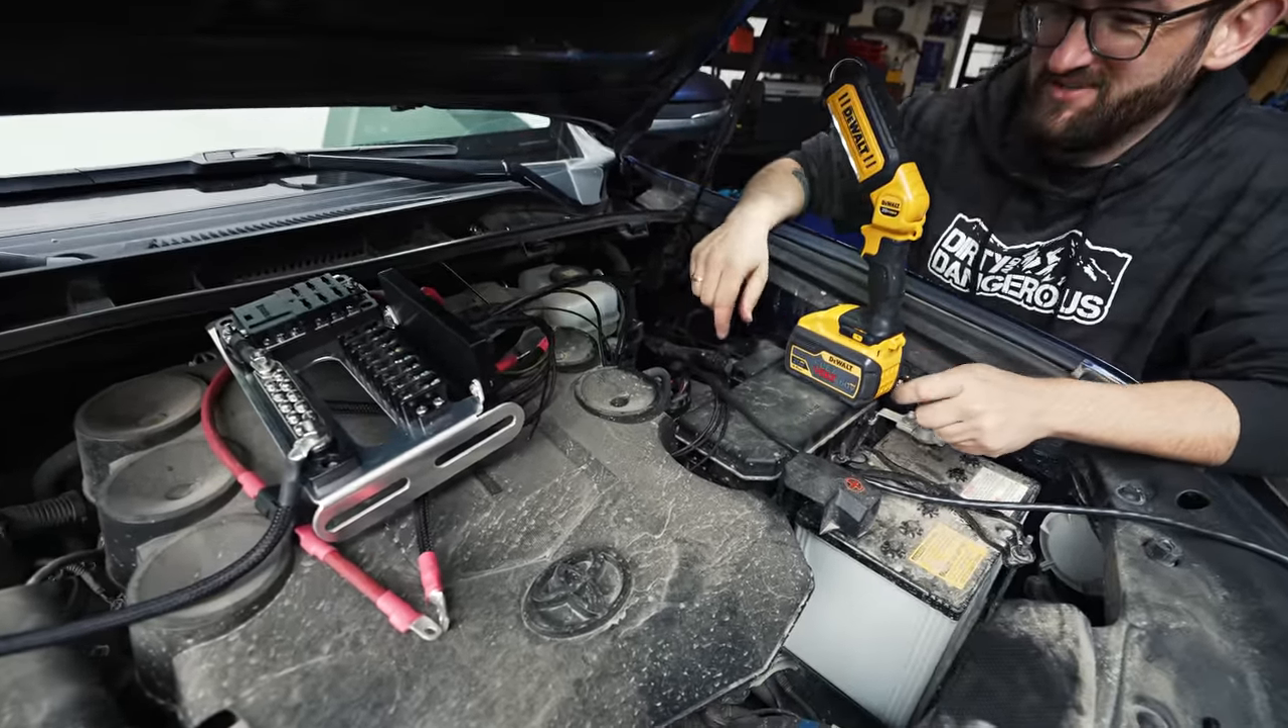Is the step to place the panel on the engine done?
Yes.